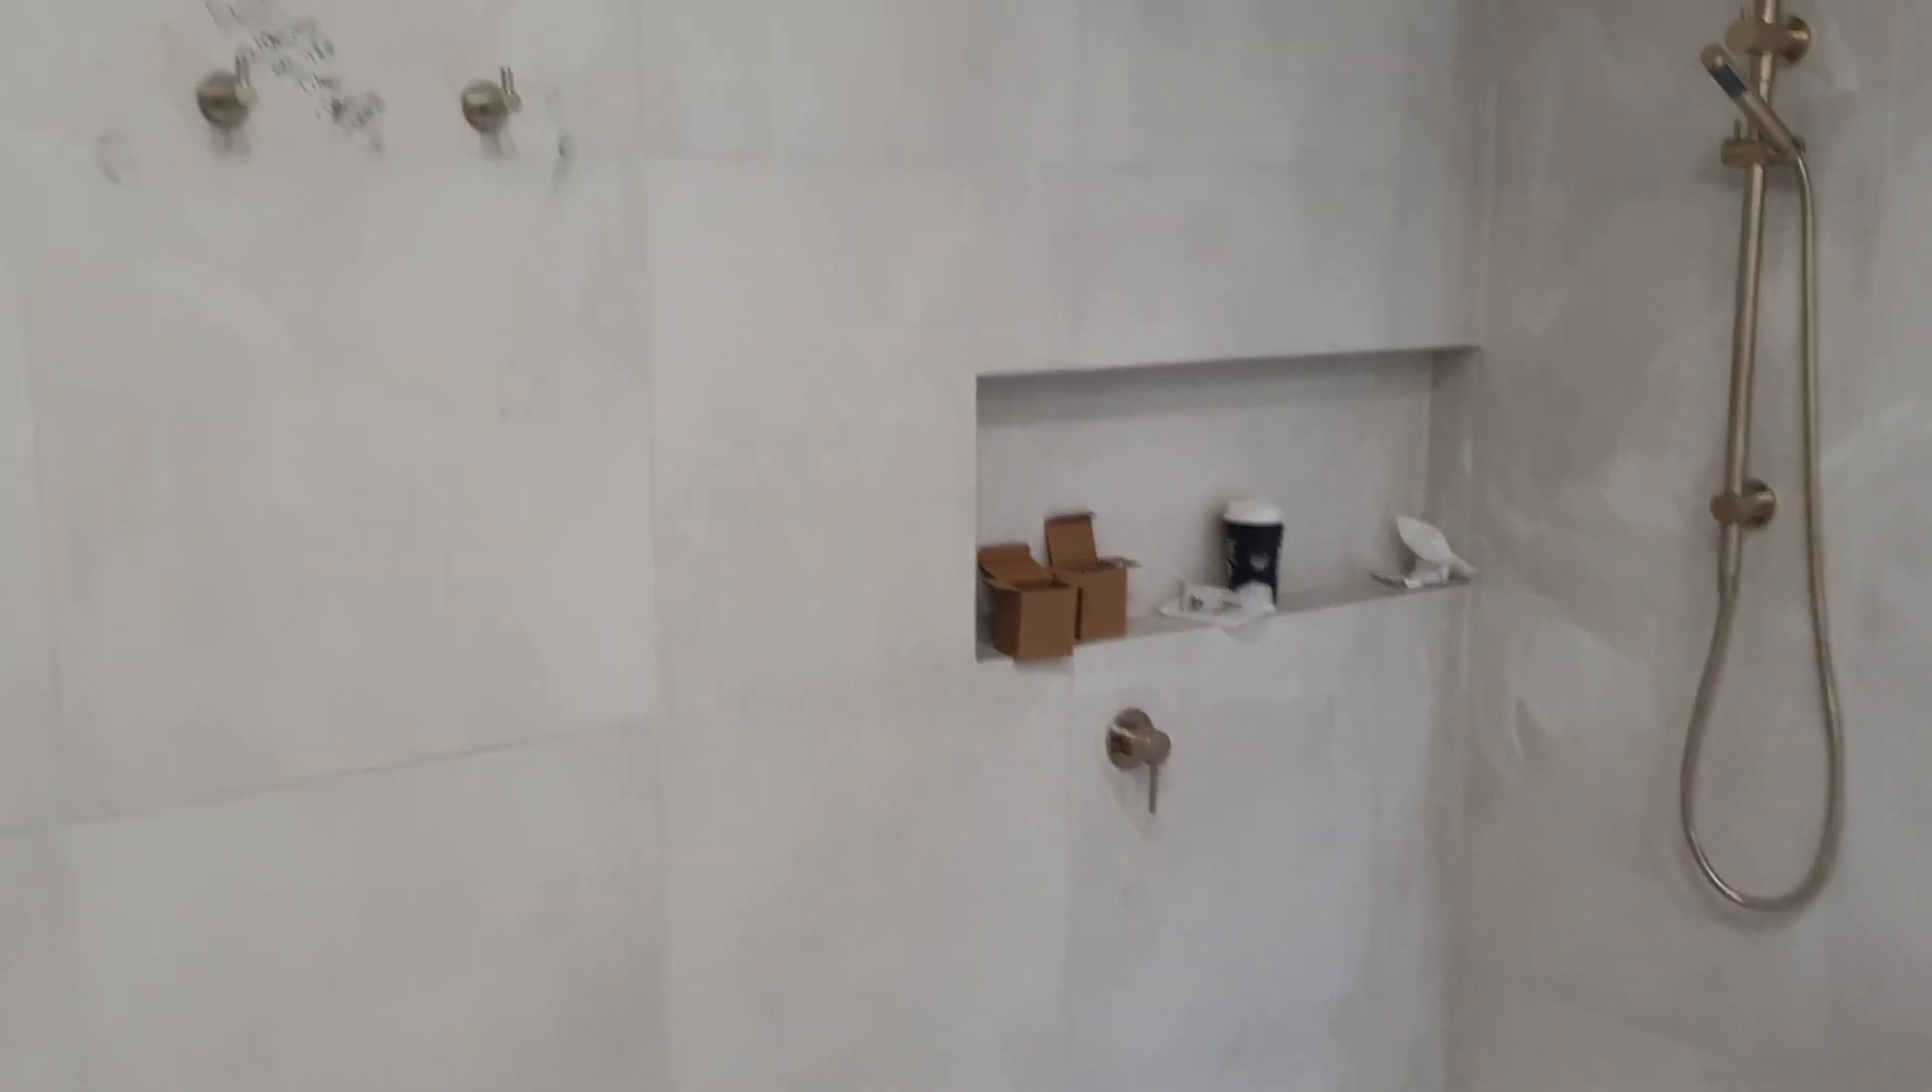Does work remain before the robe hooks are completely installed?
No.